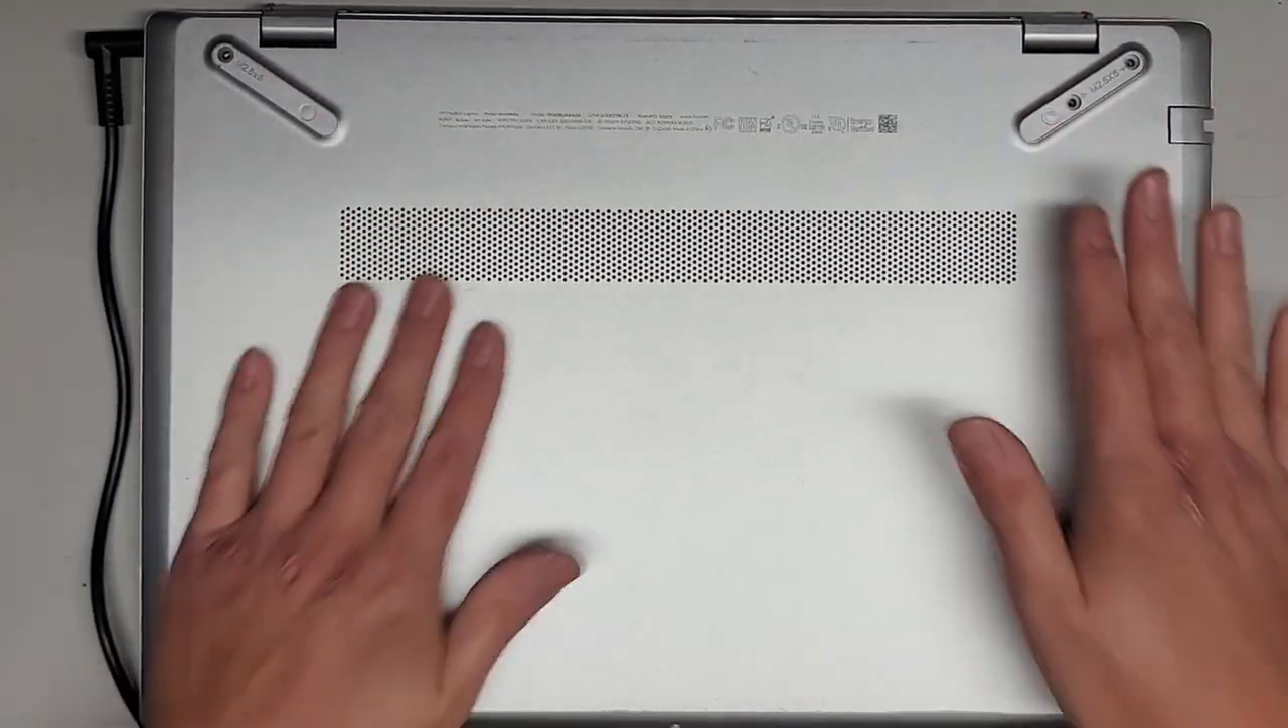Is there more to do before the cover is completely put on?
No.